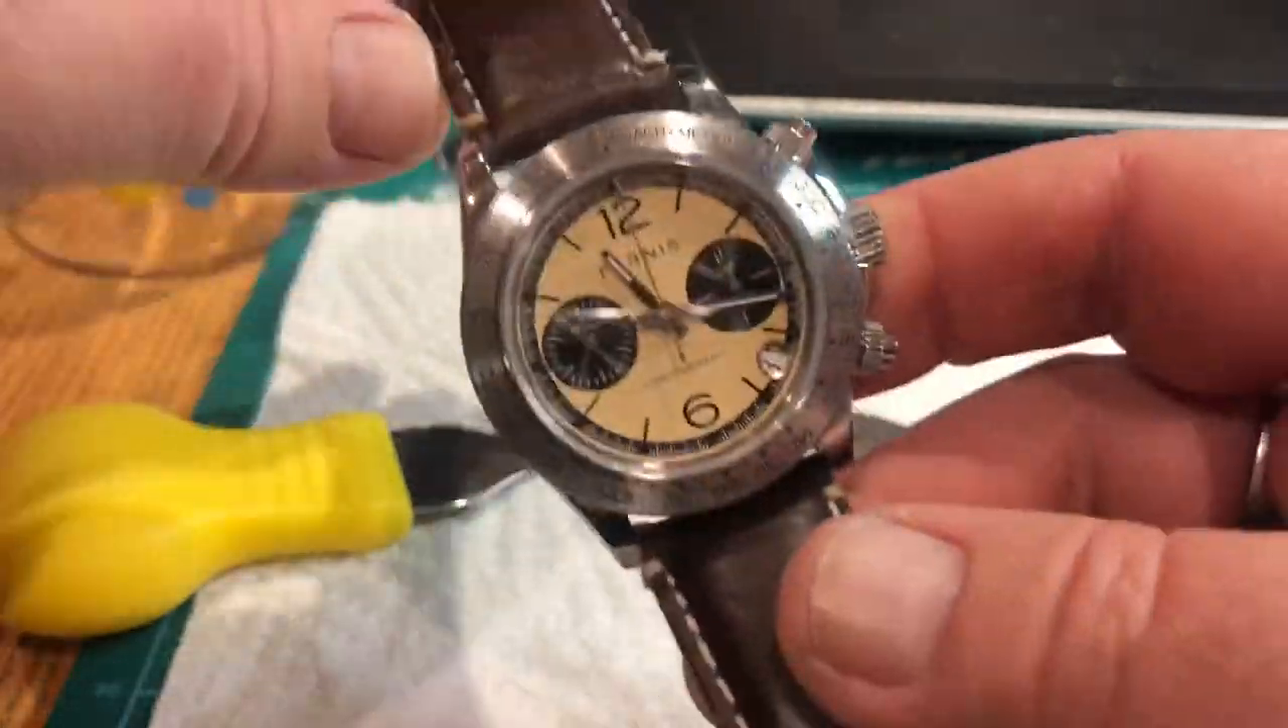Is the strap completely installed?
Yes.